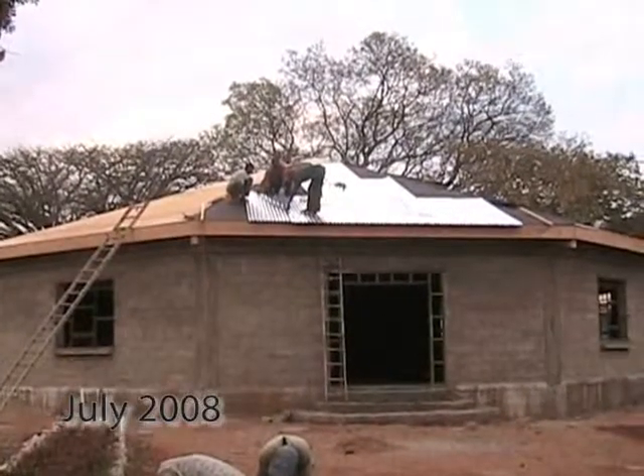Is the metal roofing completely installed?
No.